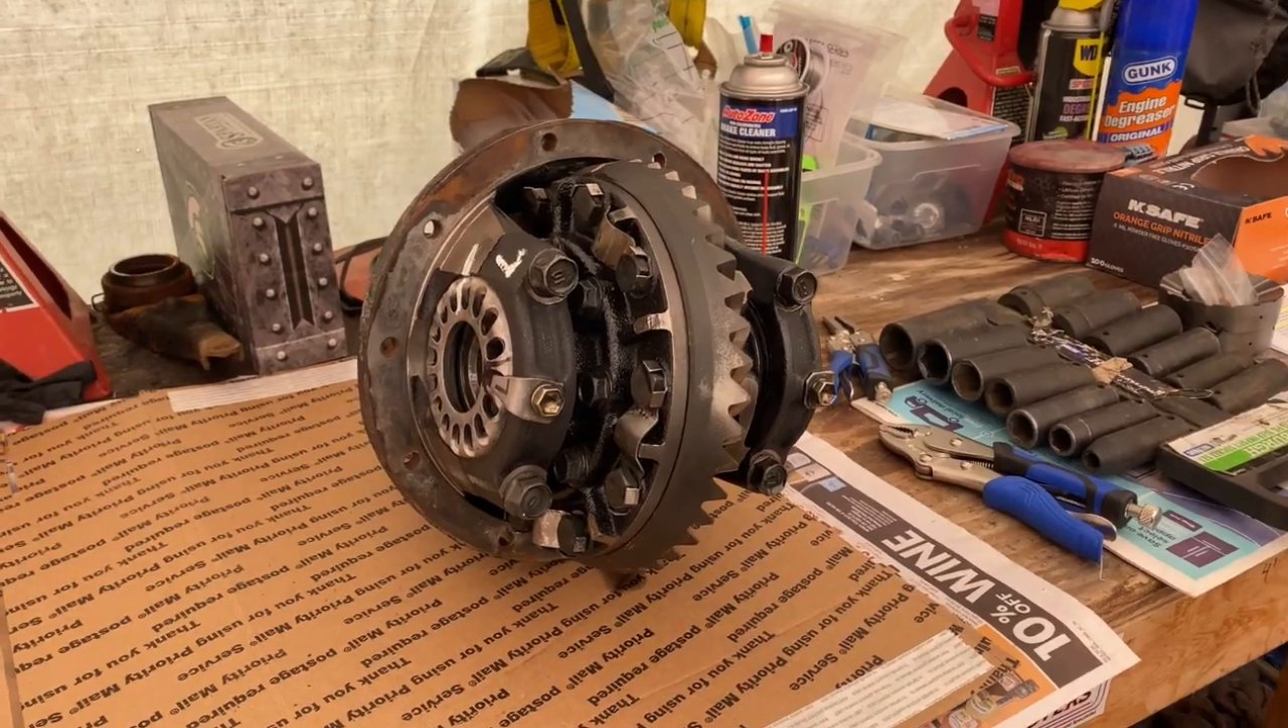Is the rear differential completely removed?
Yes.